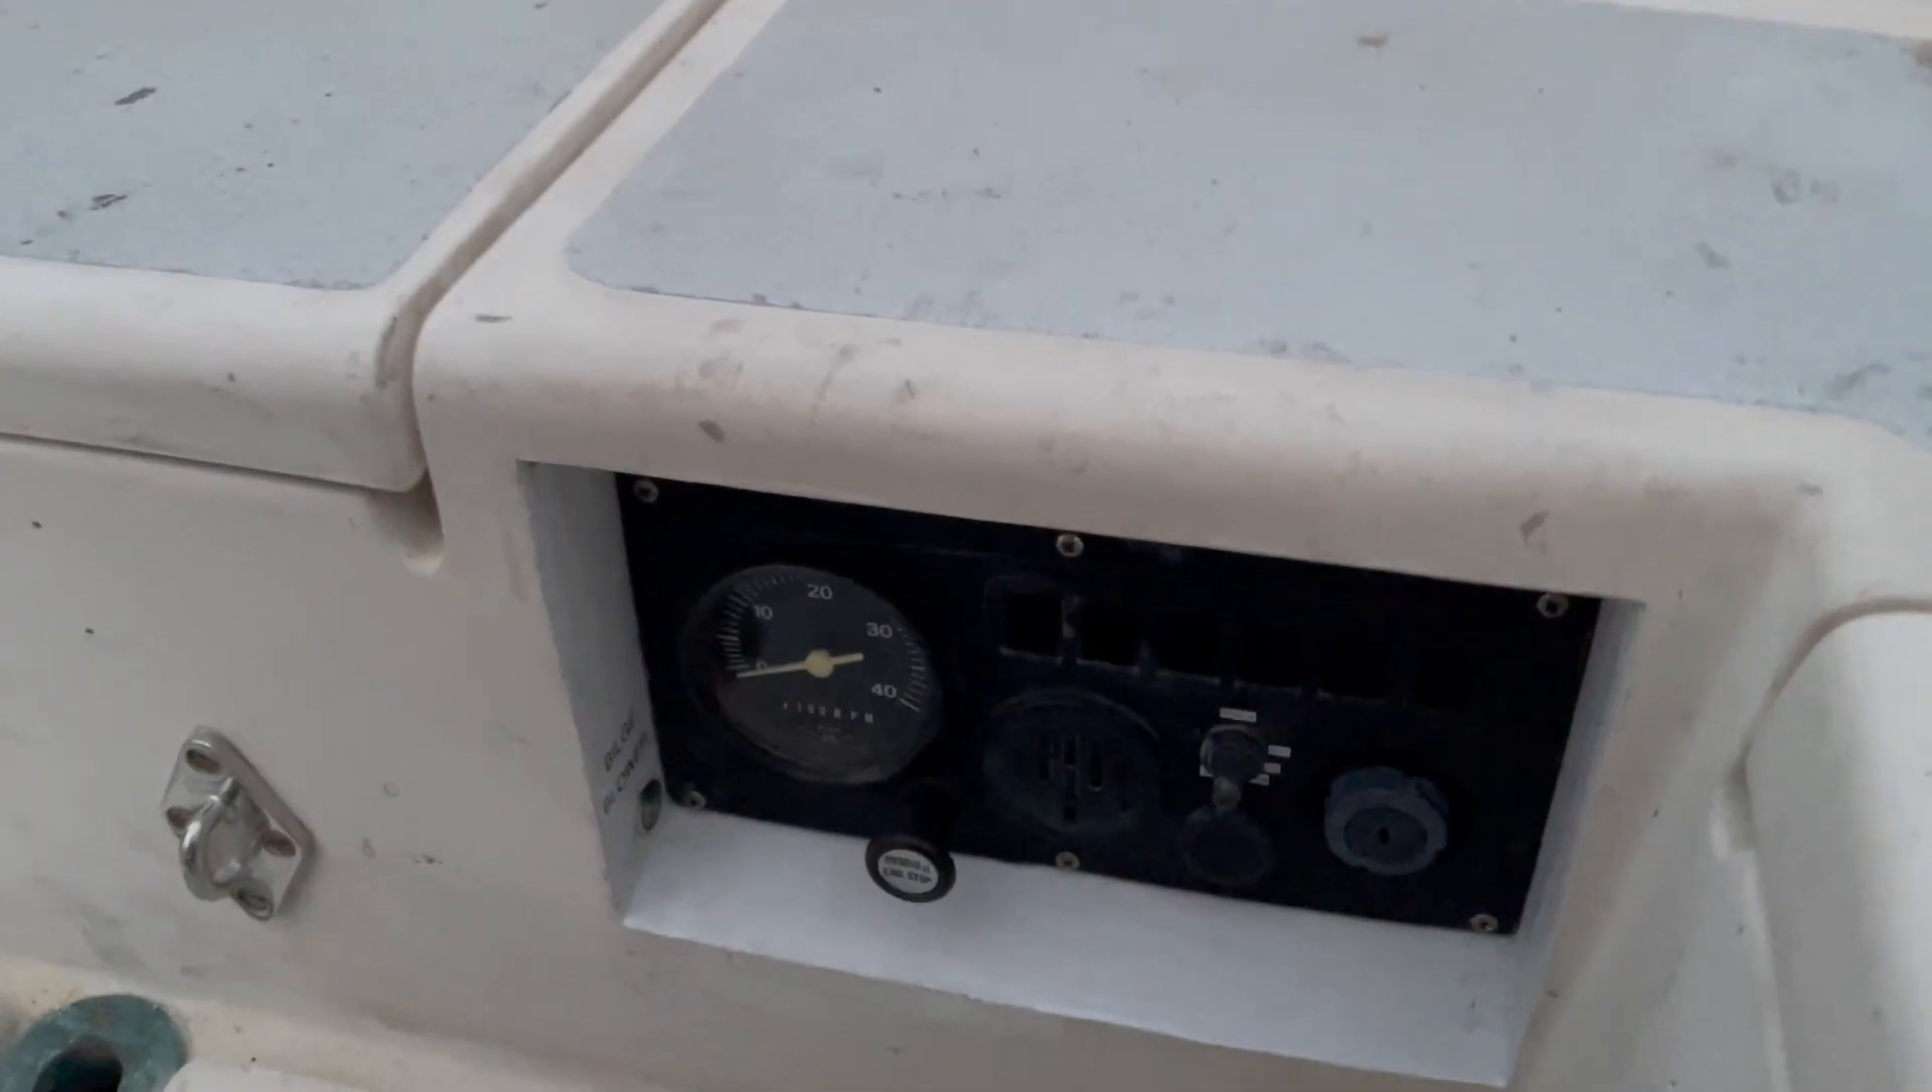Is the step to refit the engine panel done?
Yes.